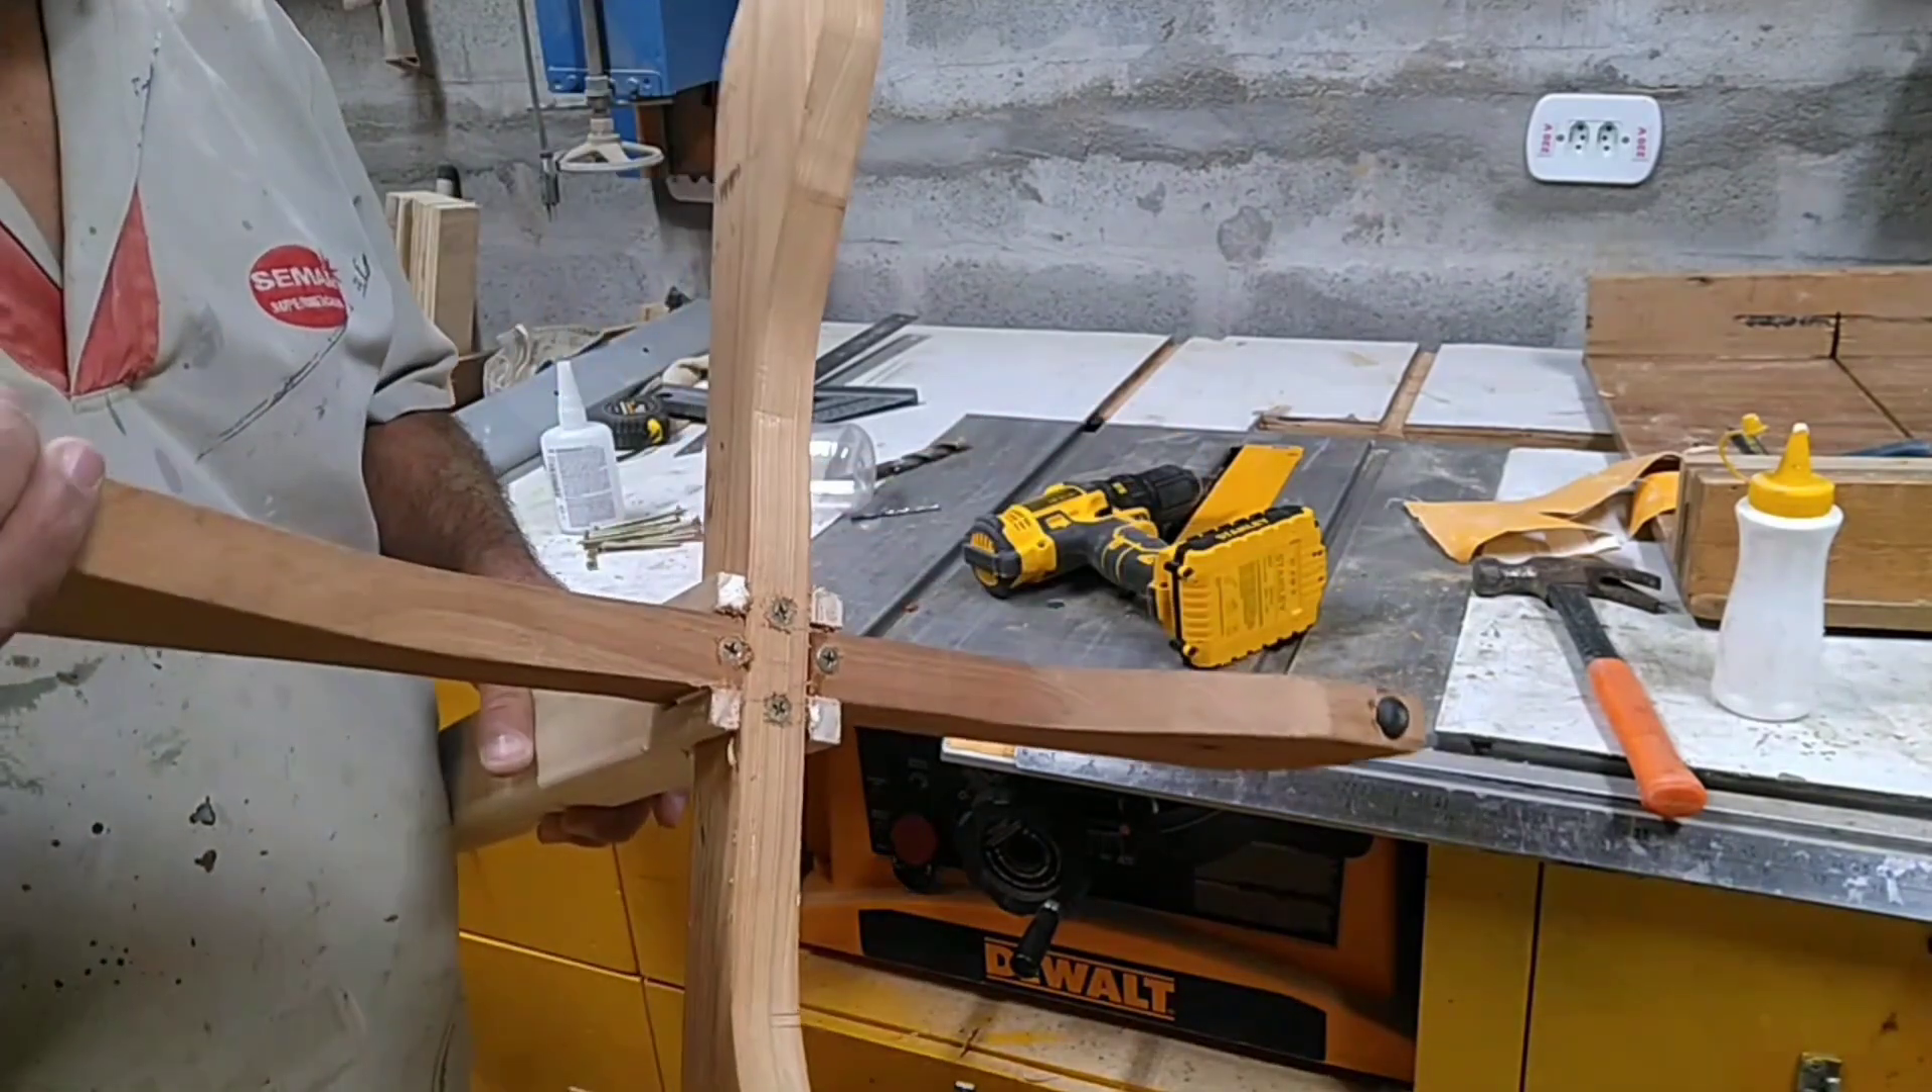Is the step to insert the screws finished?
Yes.